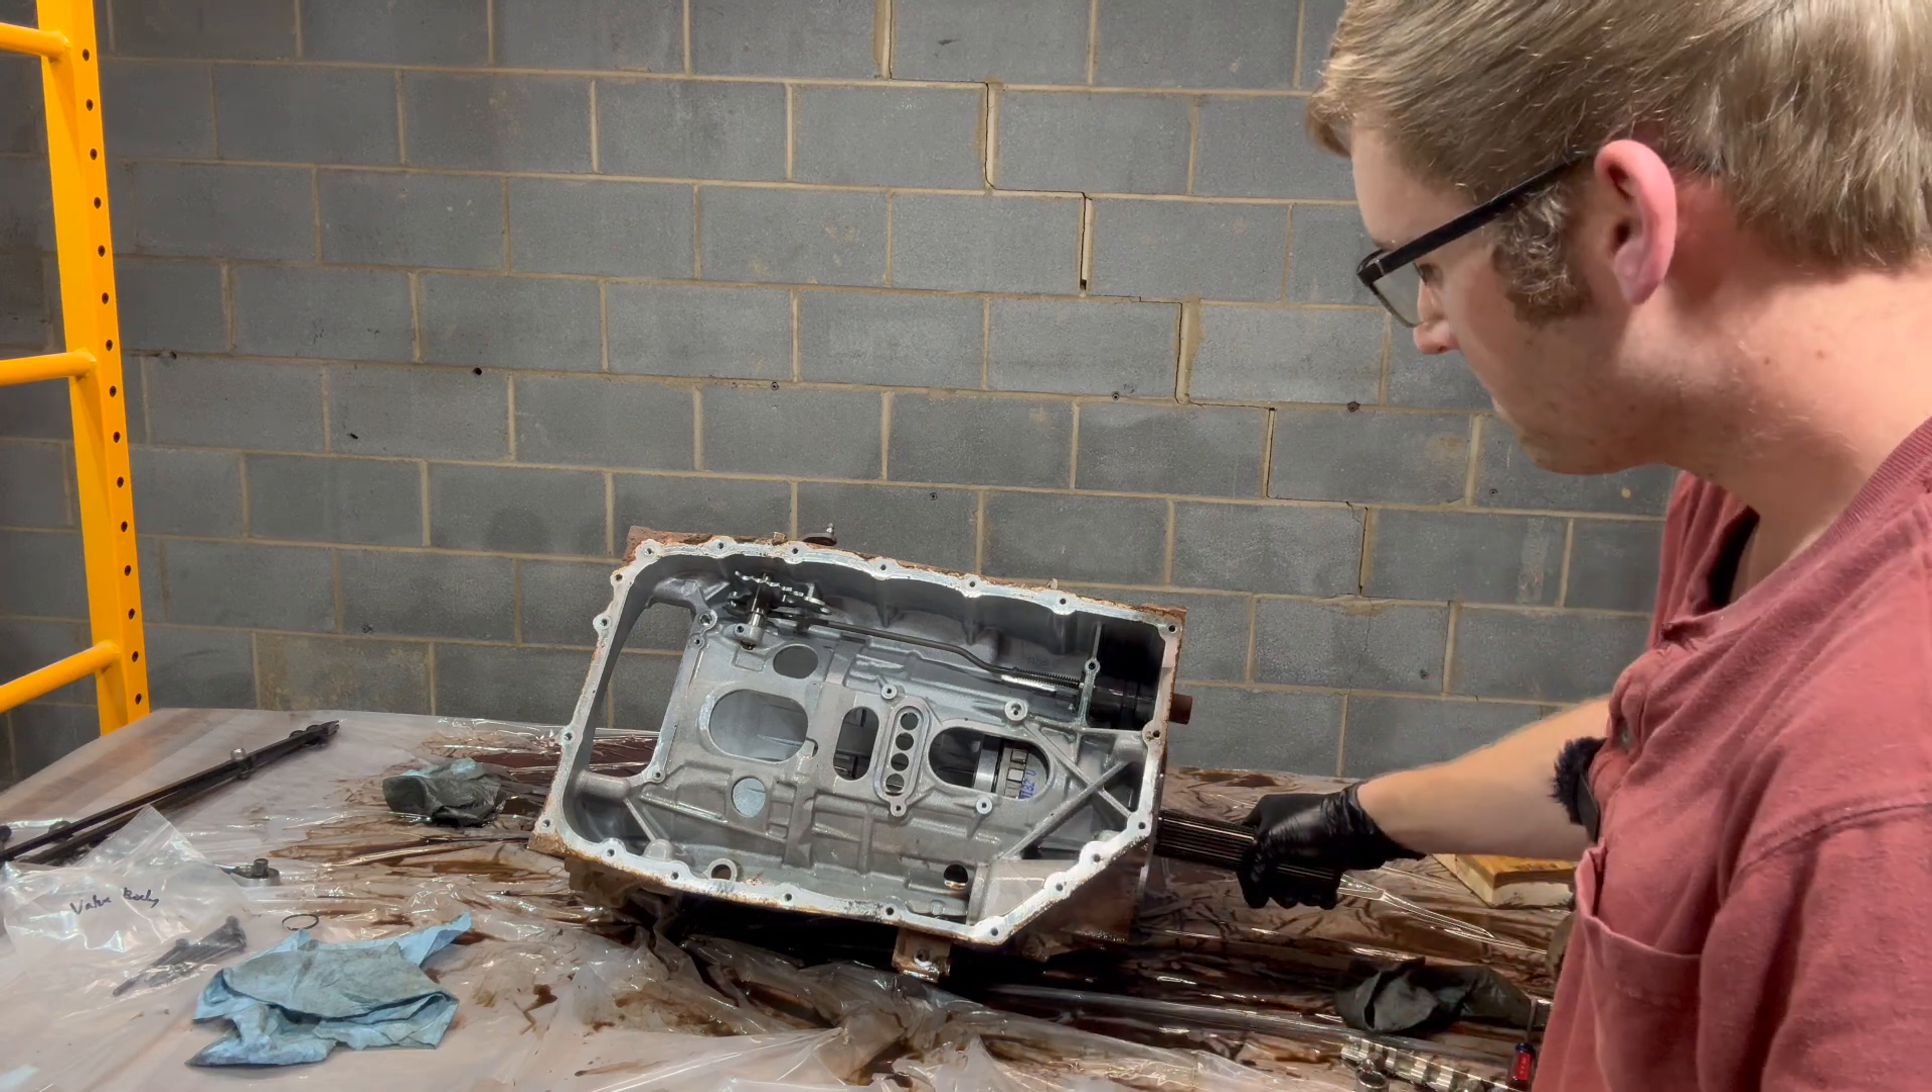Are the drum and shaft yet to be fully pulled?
Yes.